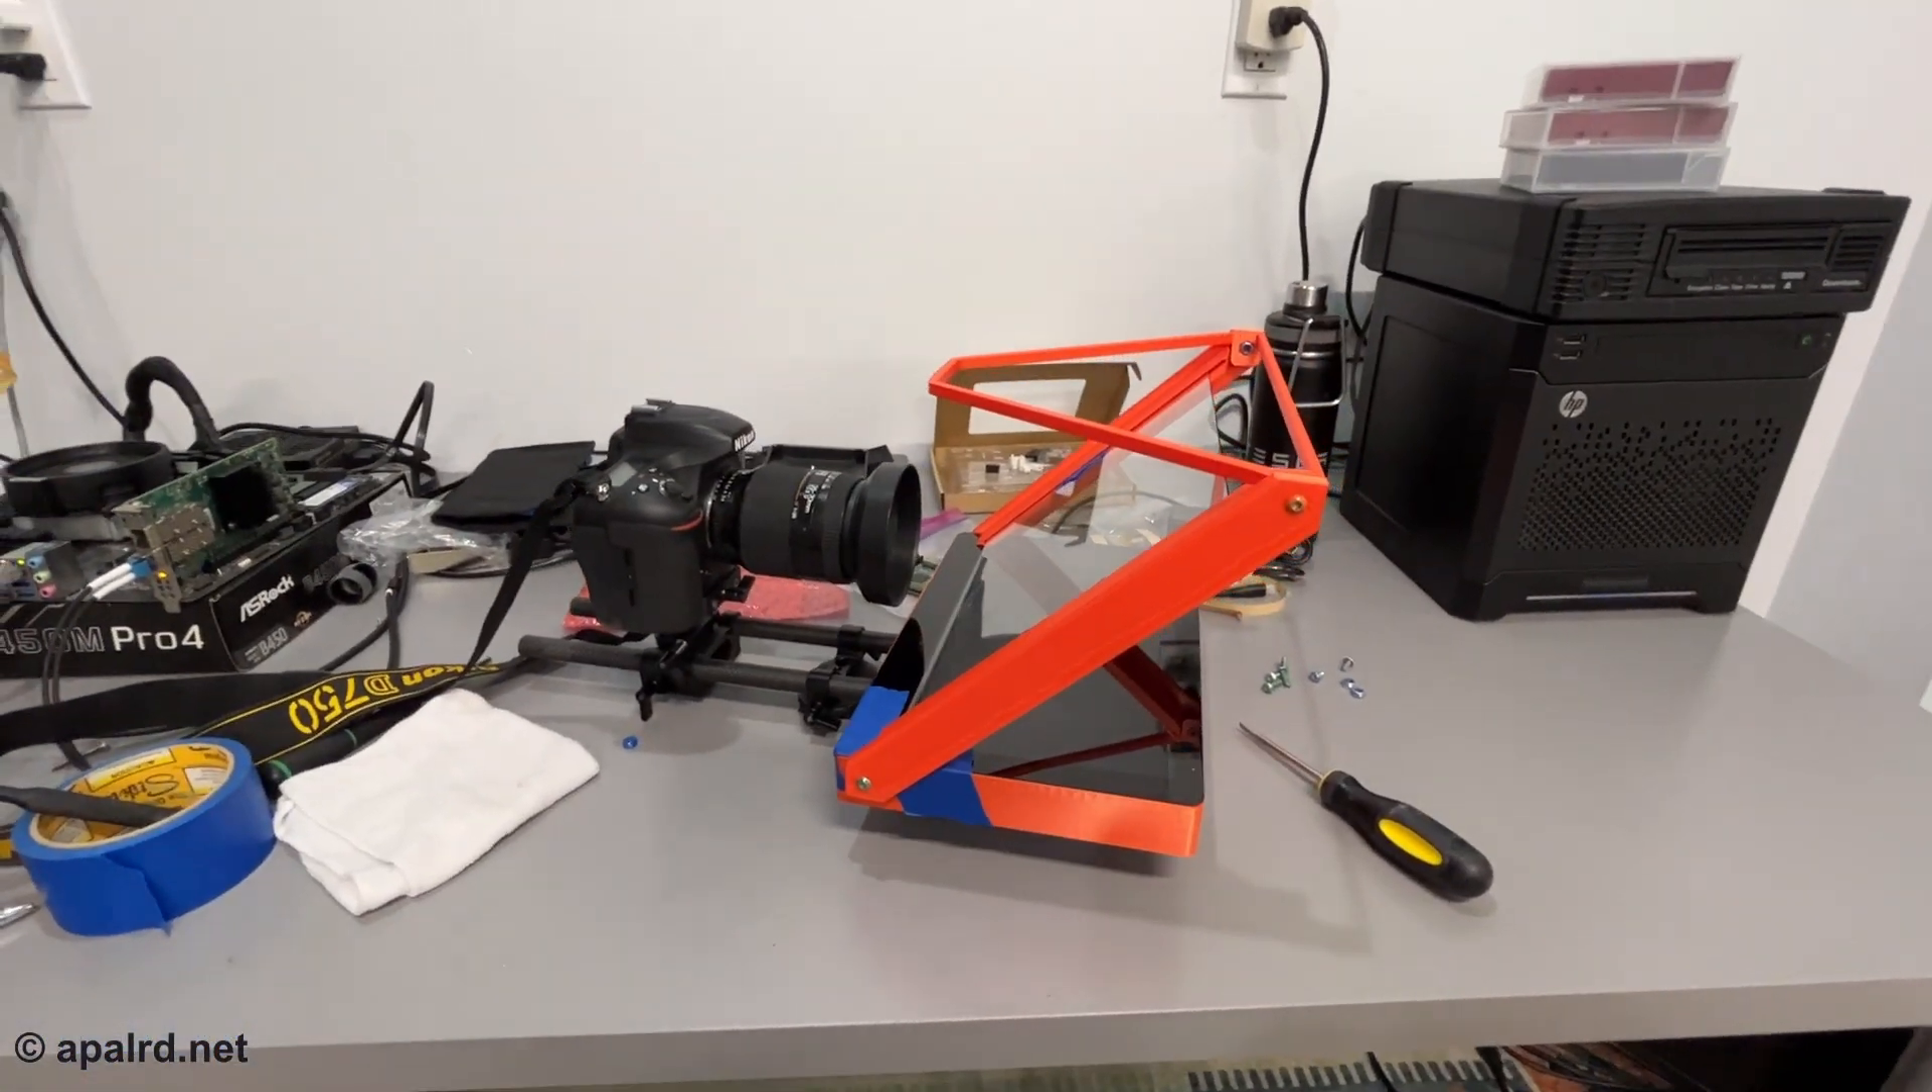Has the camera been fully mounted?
Yes.